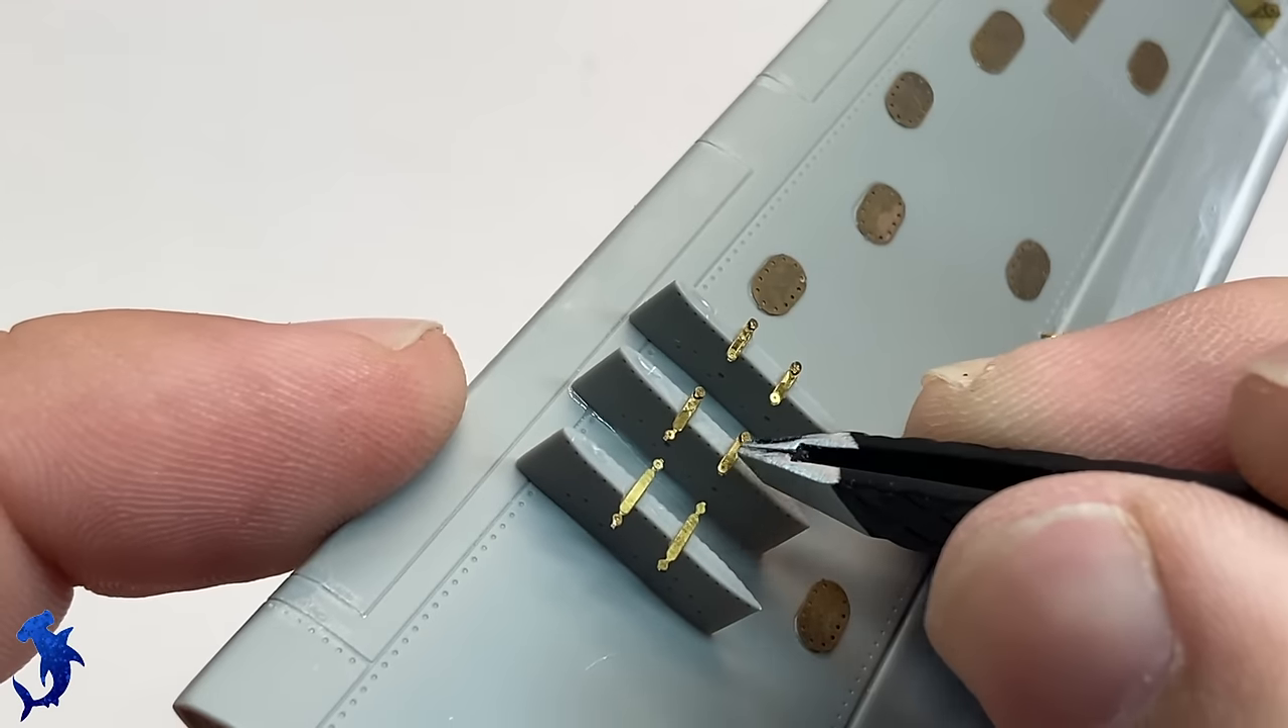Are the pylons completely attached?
Yes.